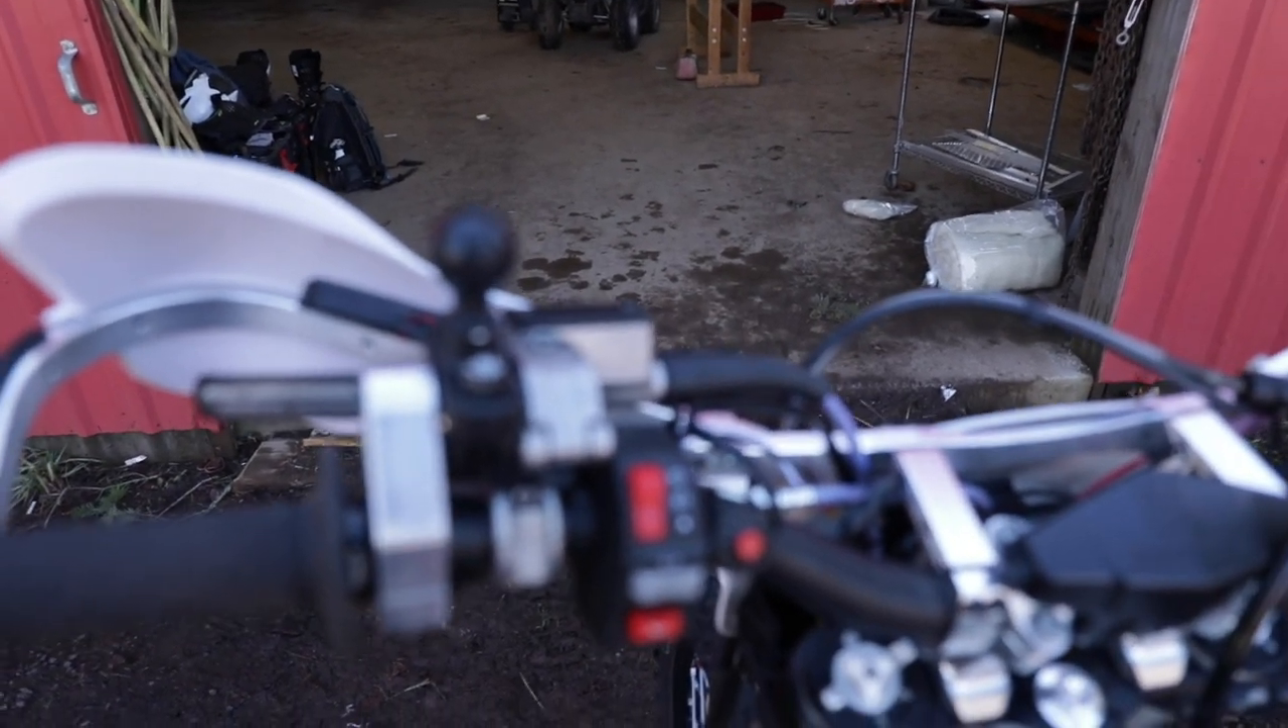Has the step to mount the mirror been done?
No.